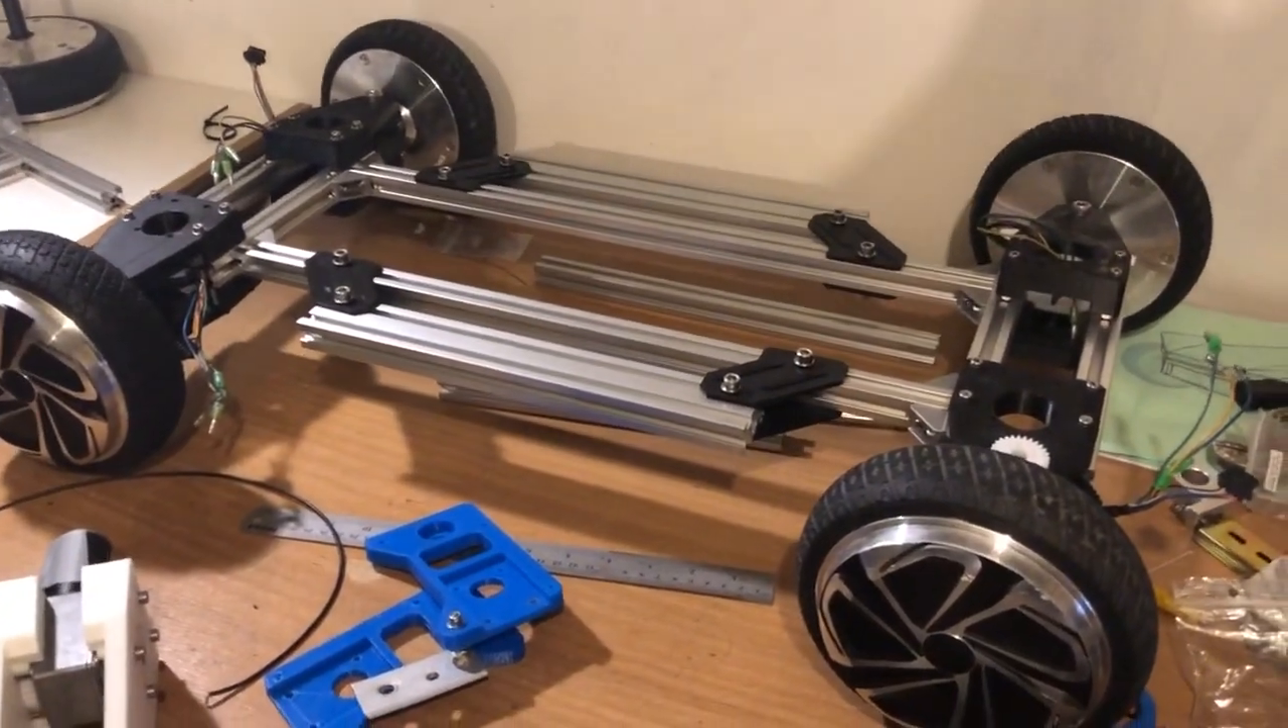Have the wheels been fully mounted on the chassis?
Yes.